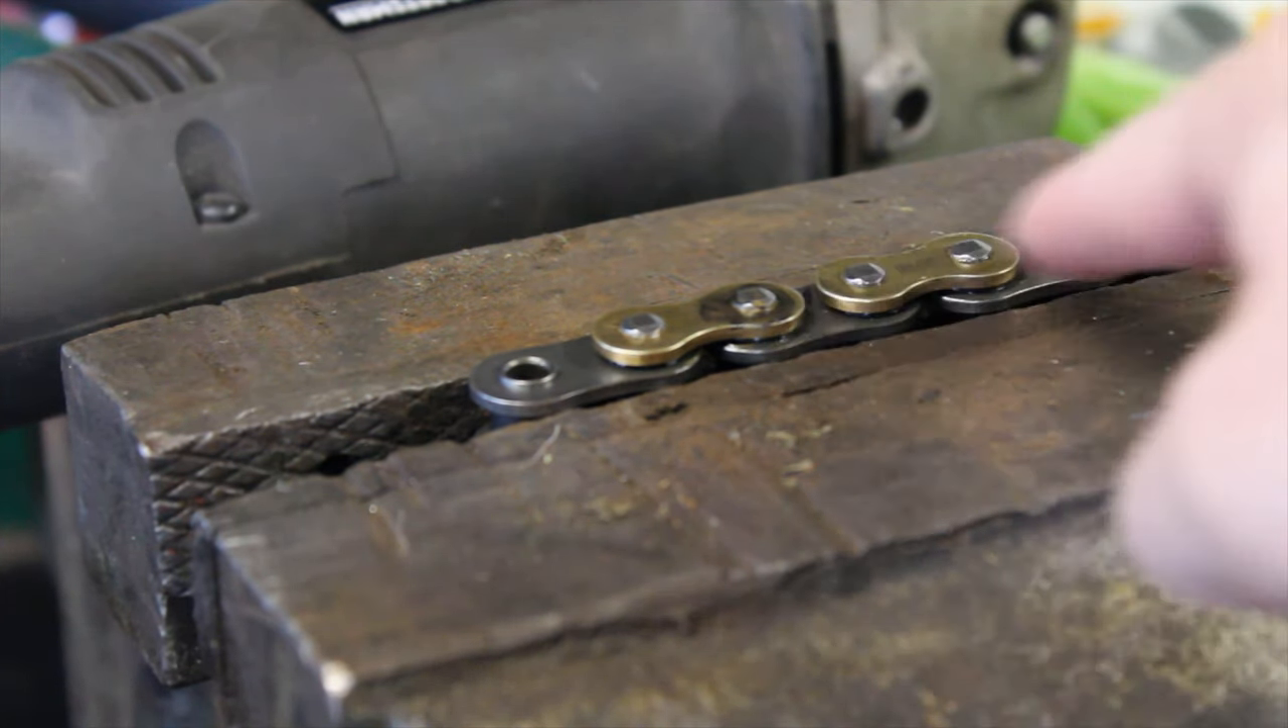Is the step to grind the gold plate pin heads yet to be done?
Yes.